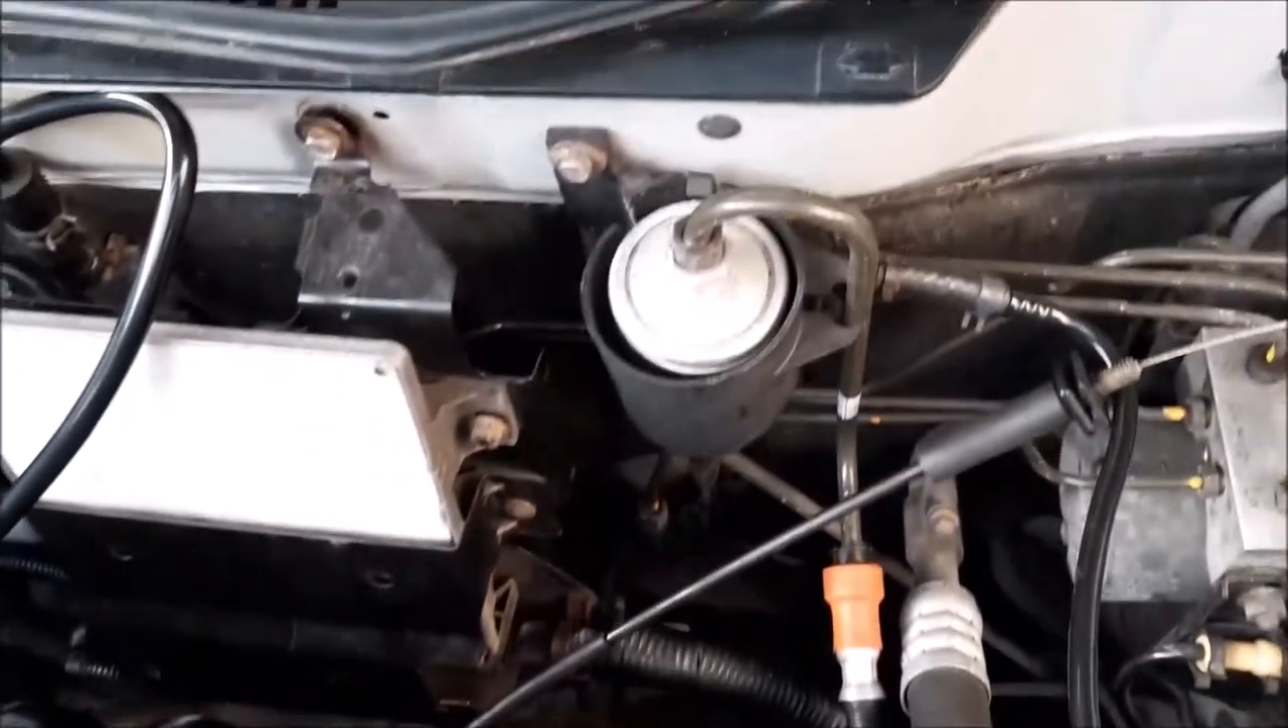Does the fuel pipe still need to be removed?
Yes.